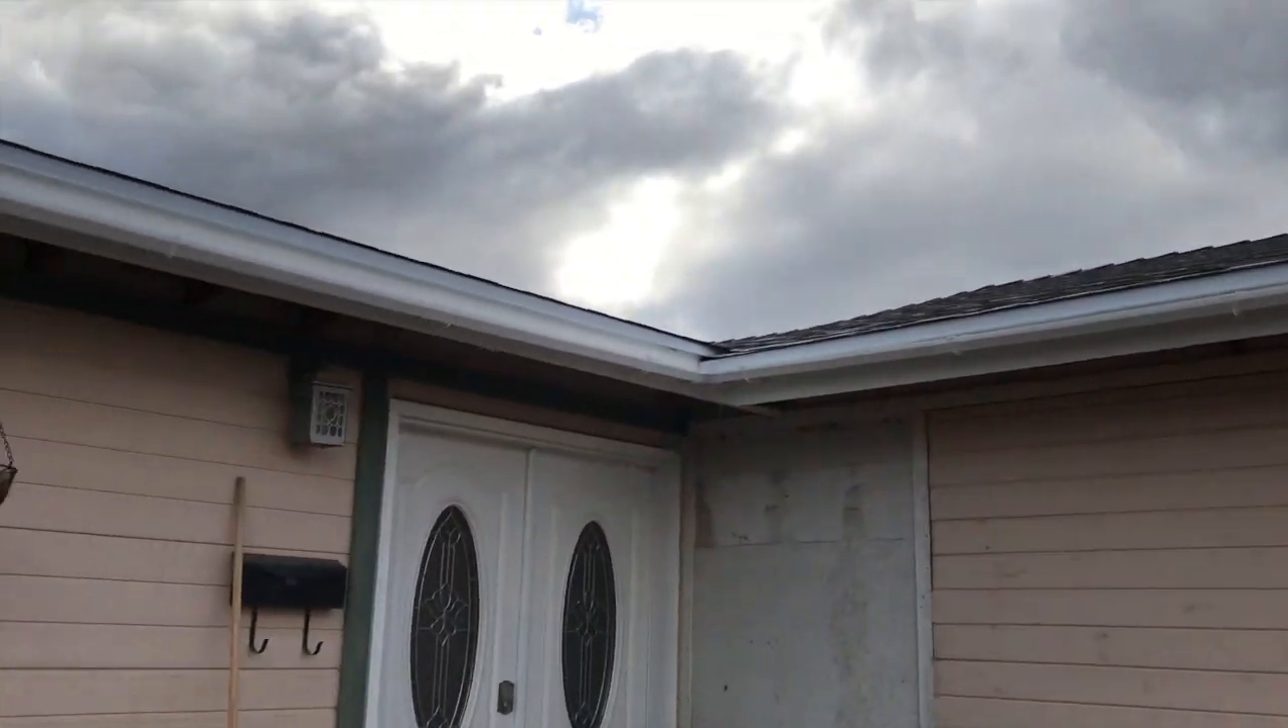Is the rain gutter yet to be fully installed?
No.